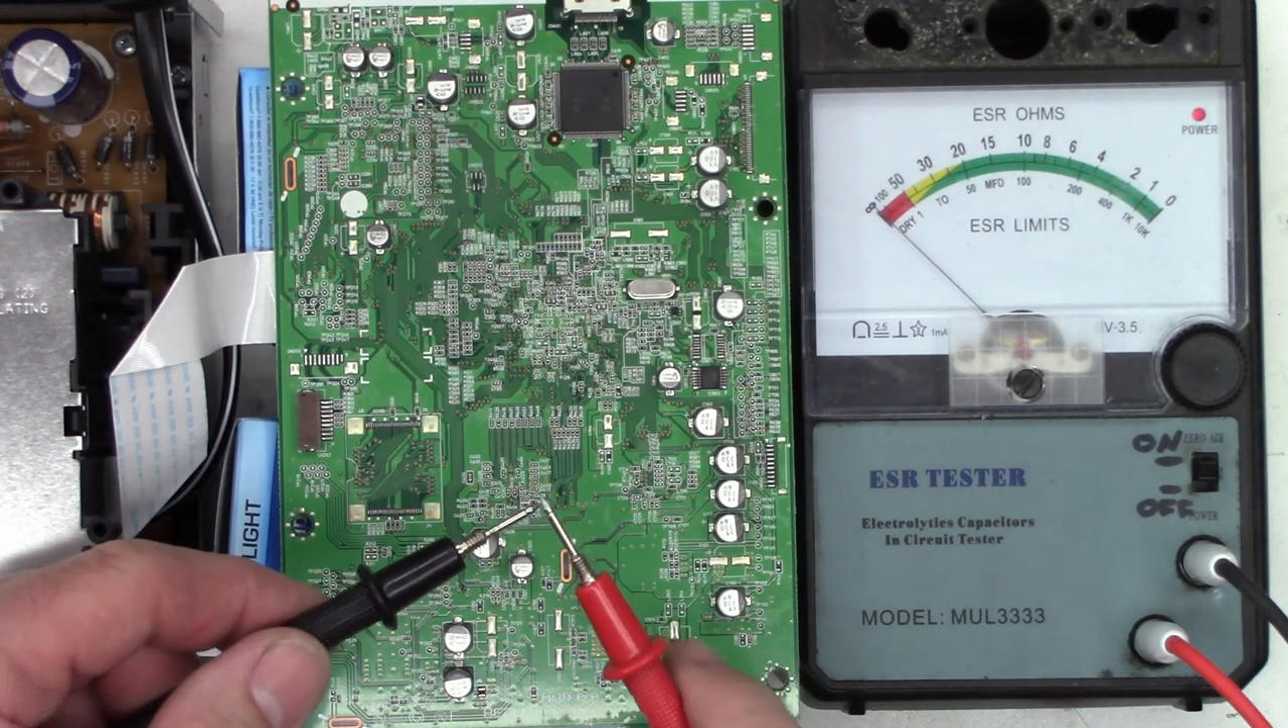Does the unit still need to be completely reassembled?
Yes.